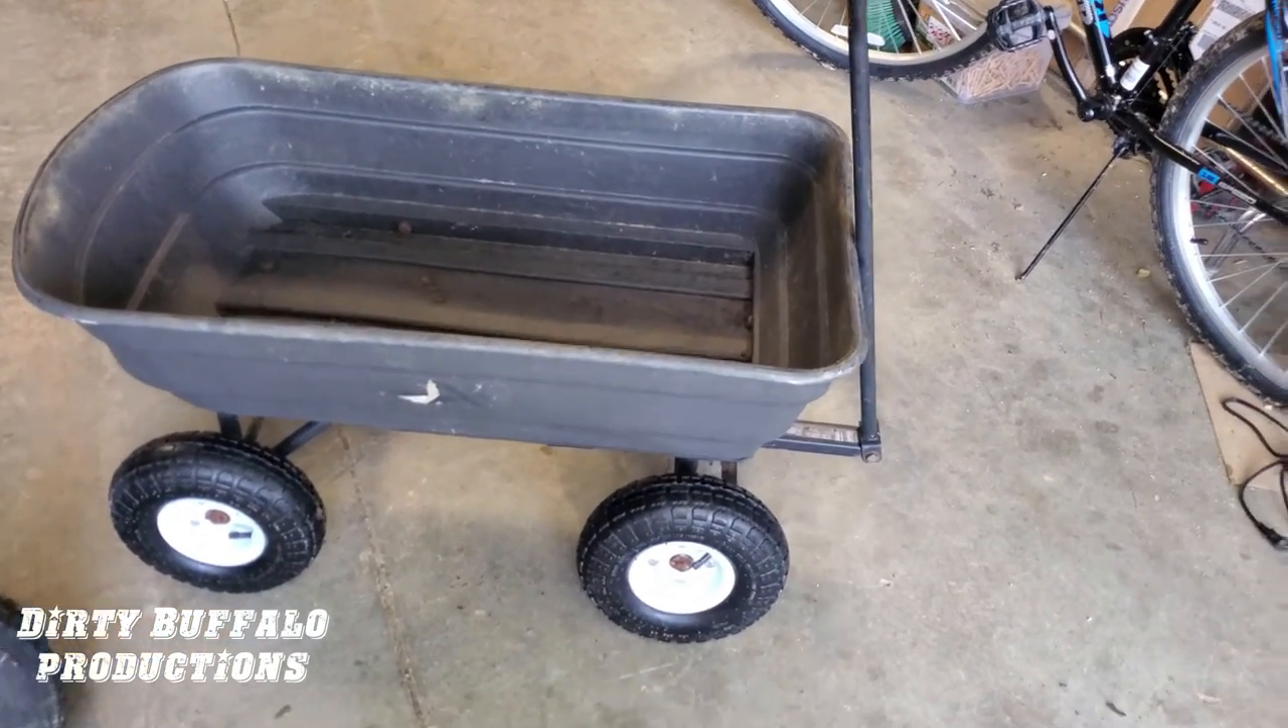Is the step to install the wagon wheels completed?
Yes.